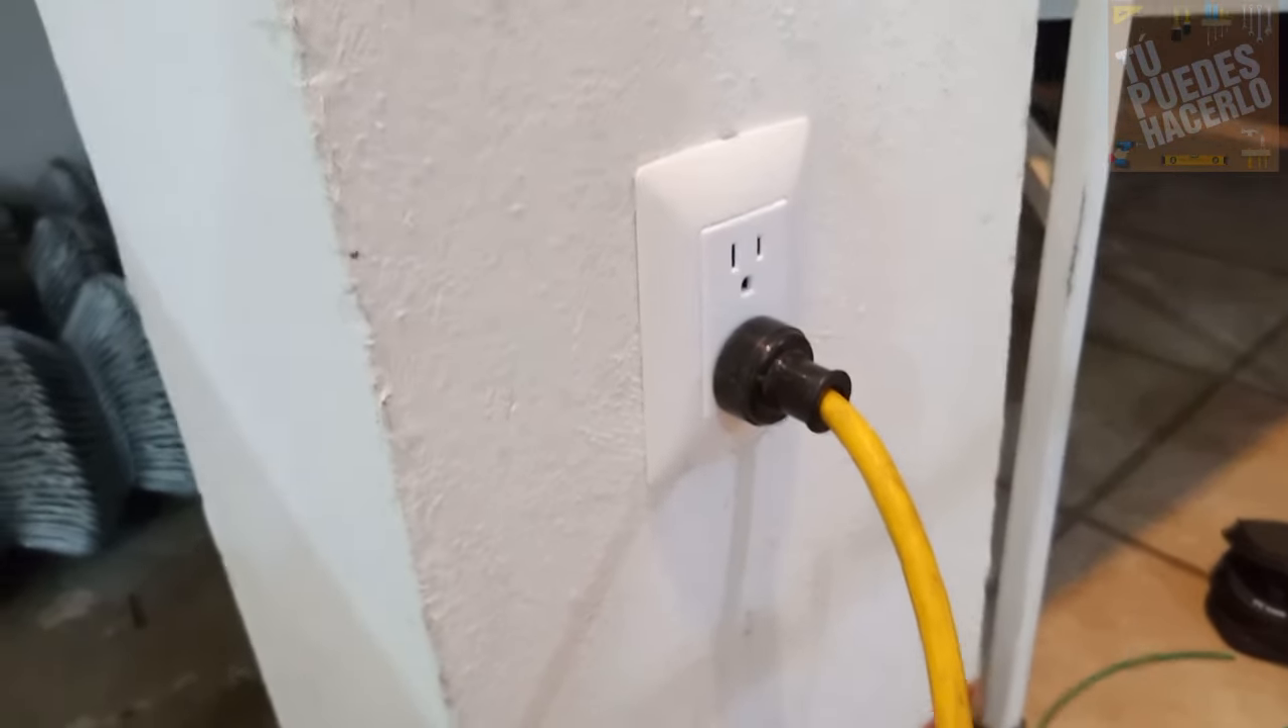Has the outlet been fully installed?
Yes.